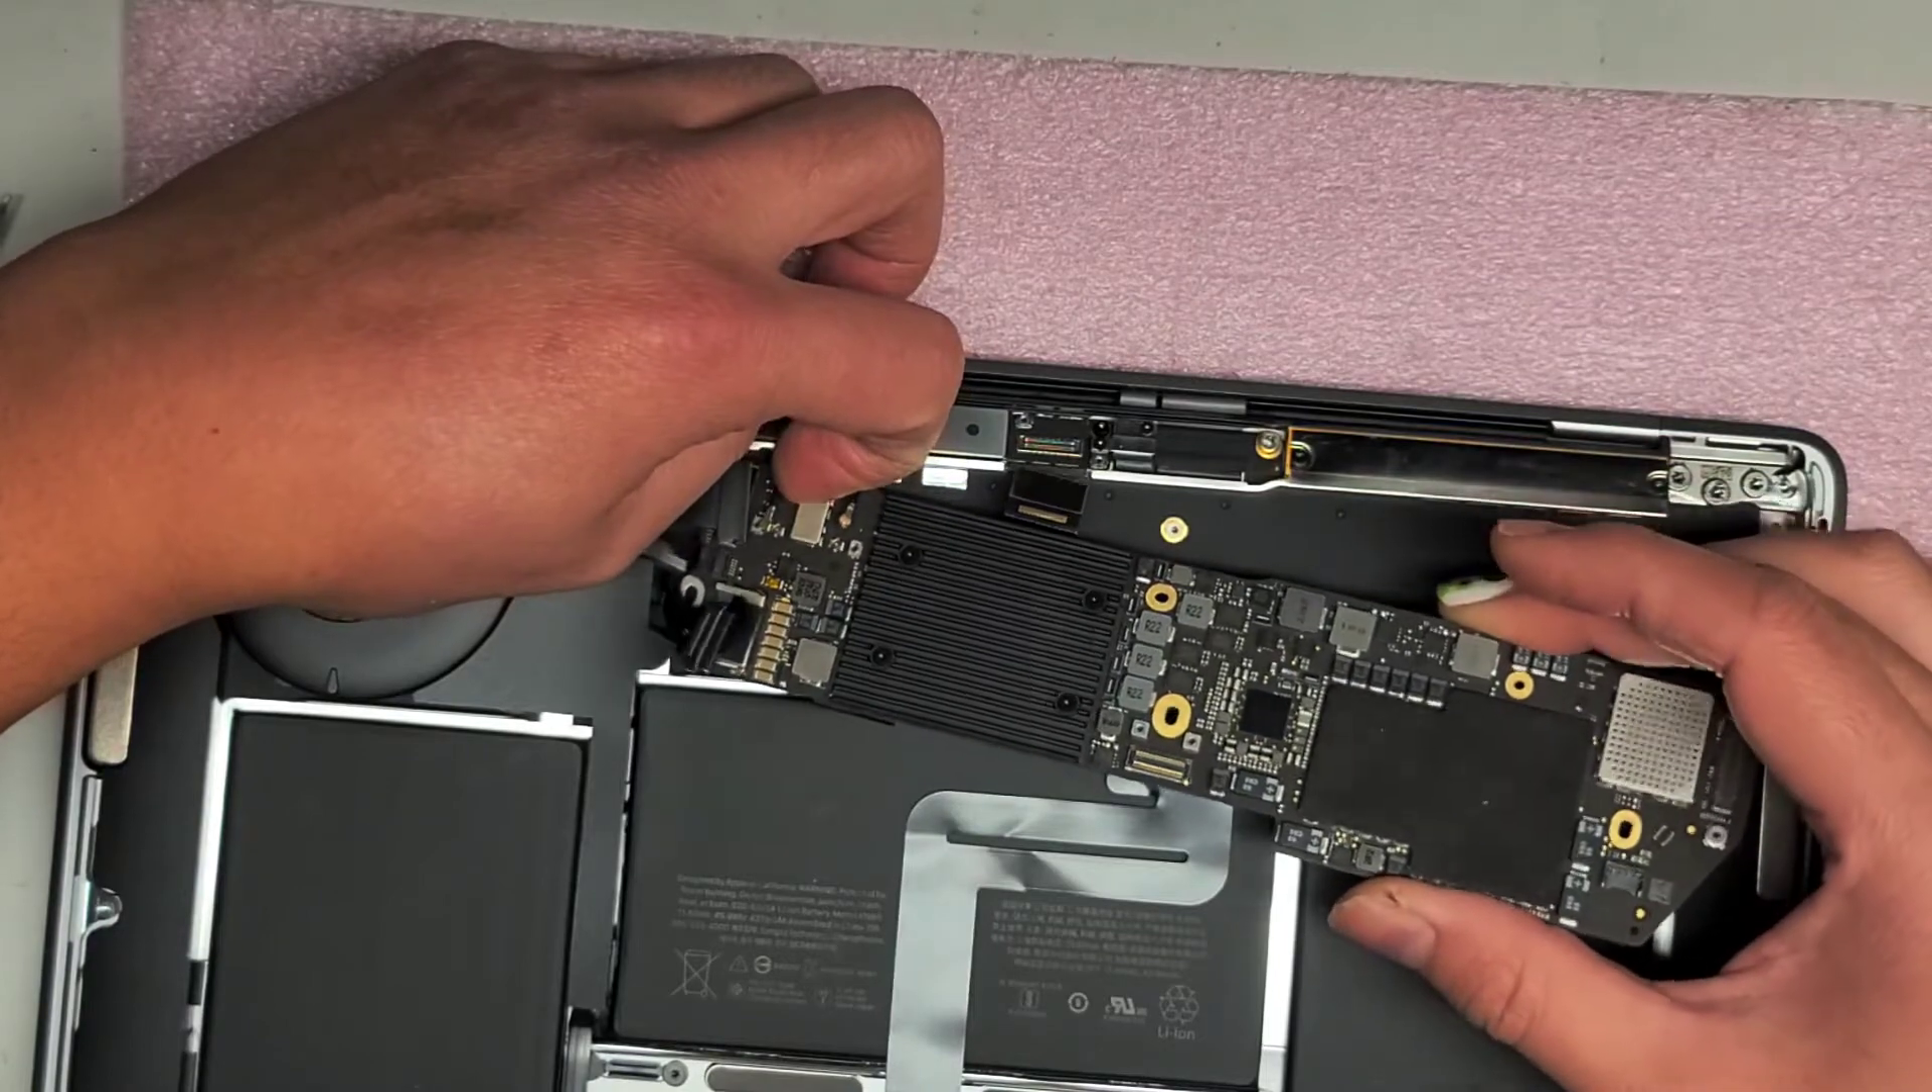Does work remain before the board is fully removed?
Yes.